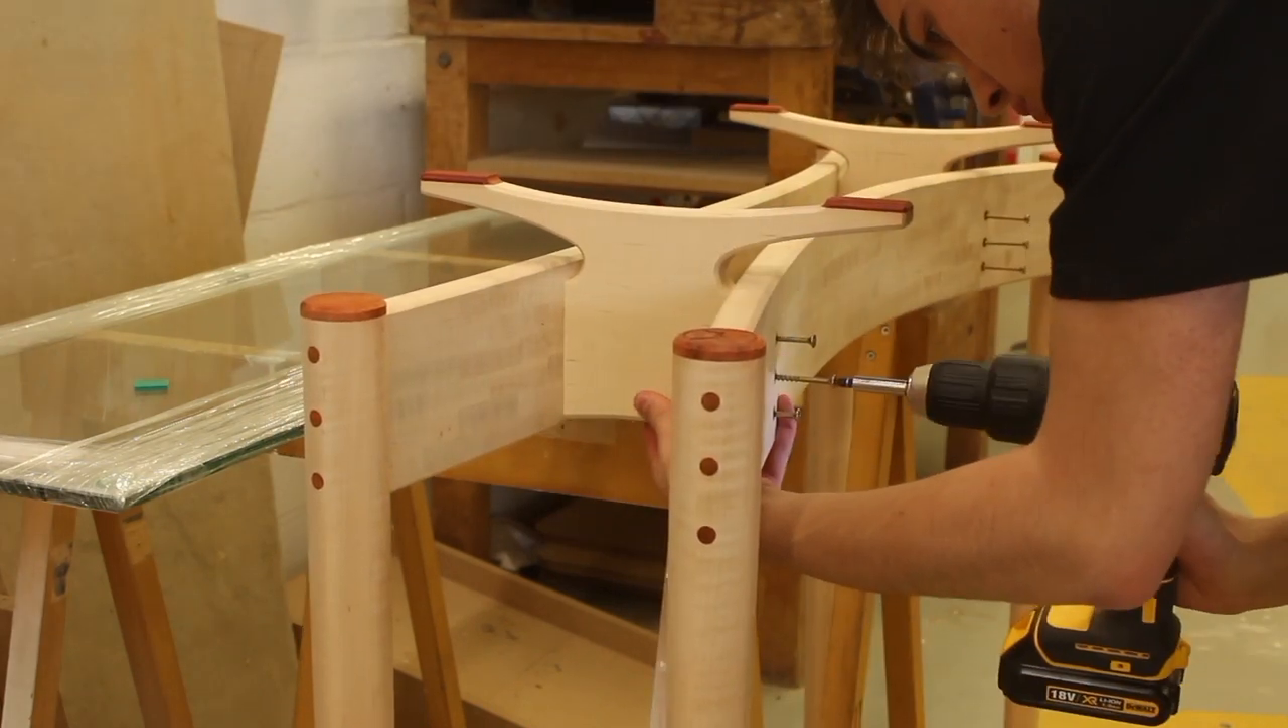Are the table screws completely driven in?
No.